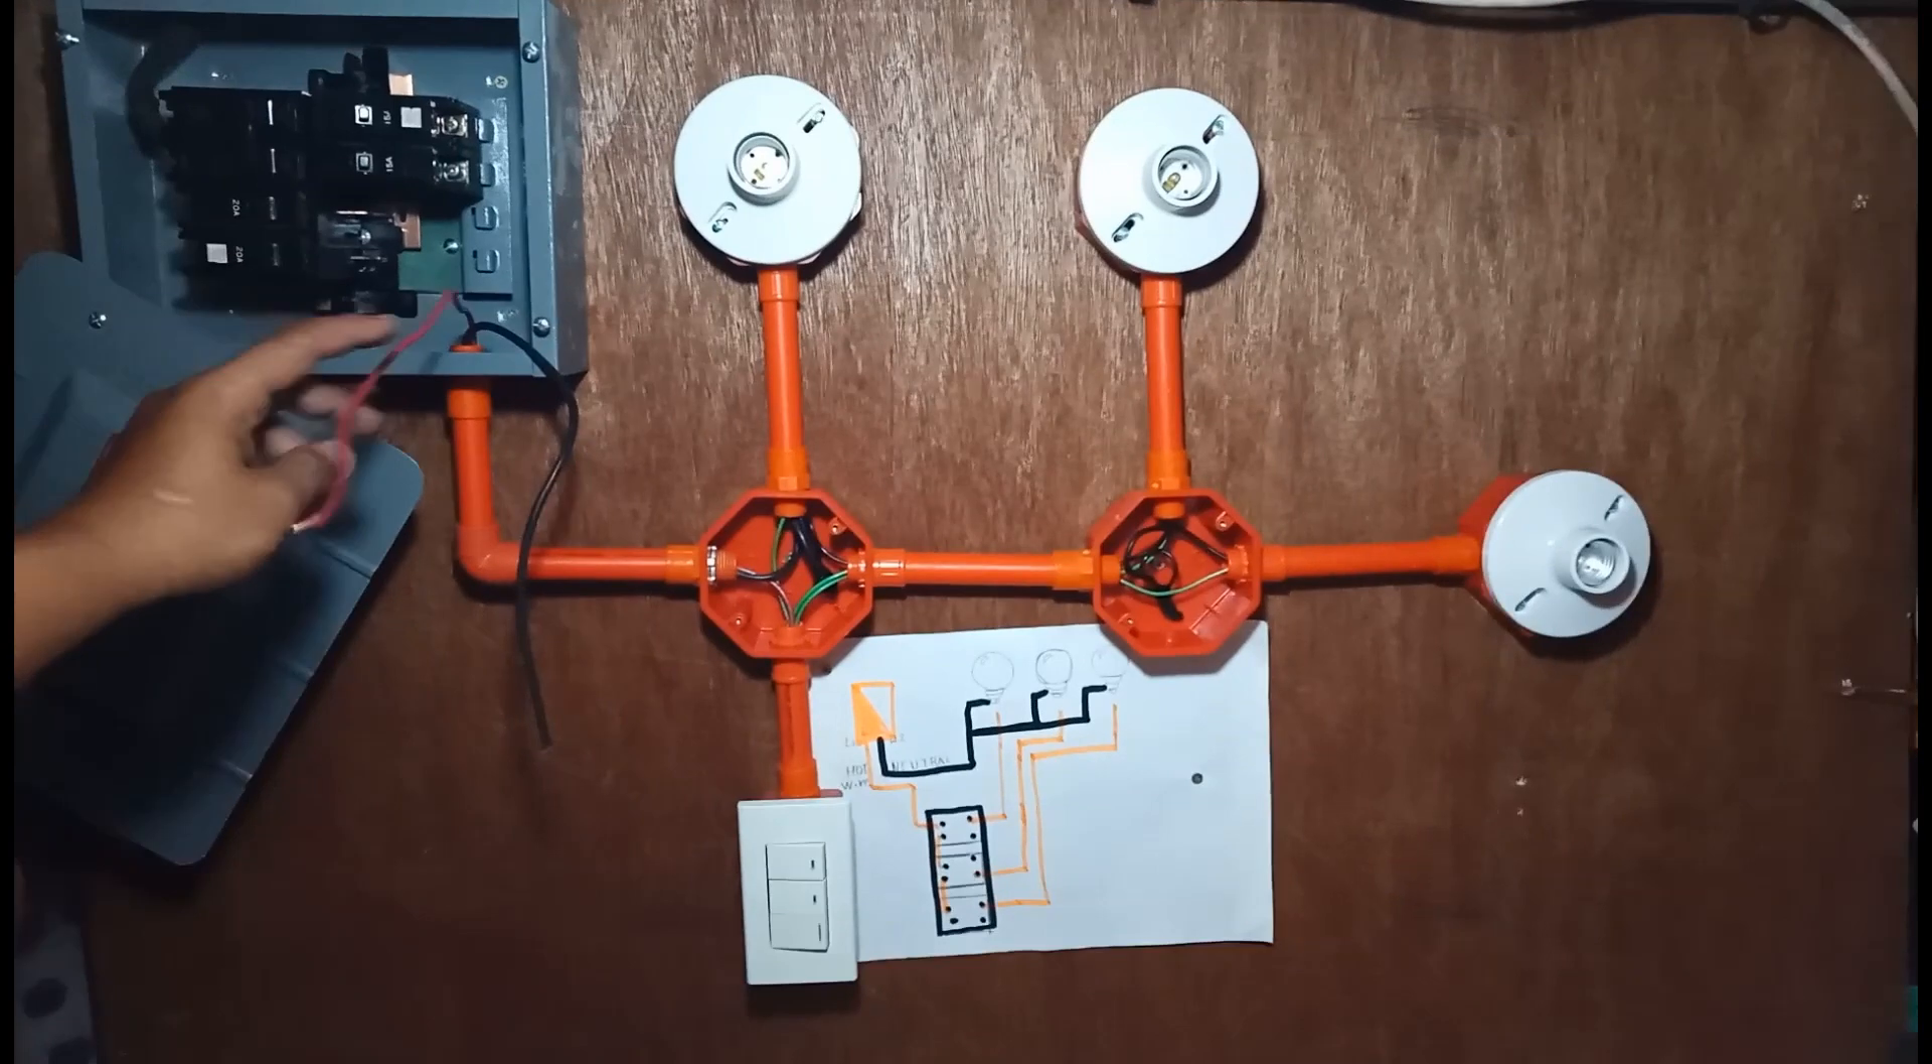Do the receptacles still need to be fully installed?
No.